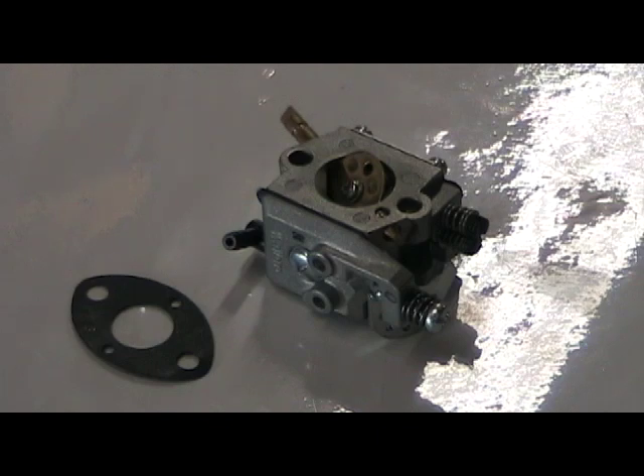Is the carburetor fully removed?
Yes.